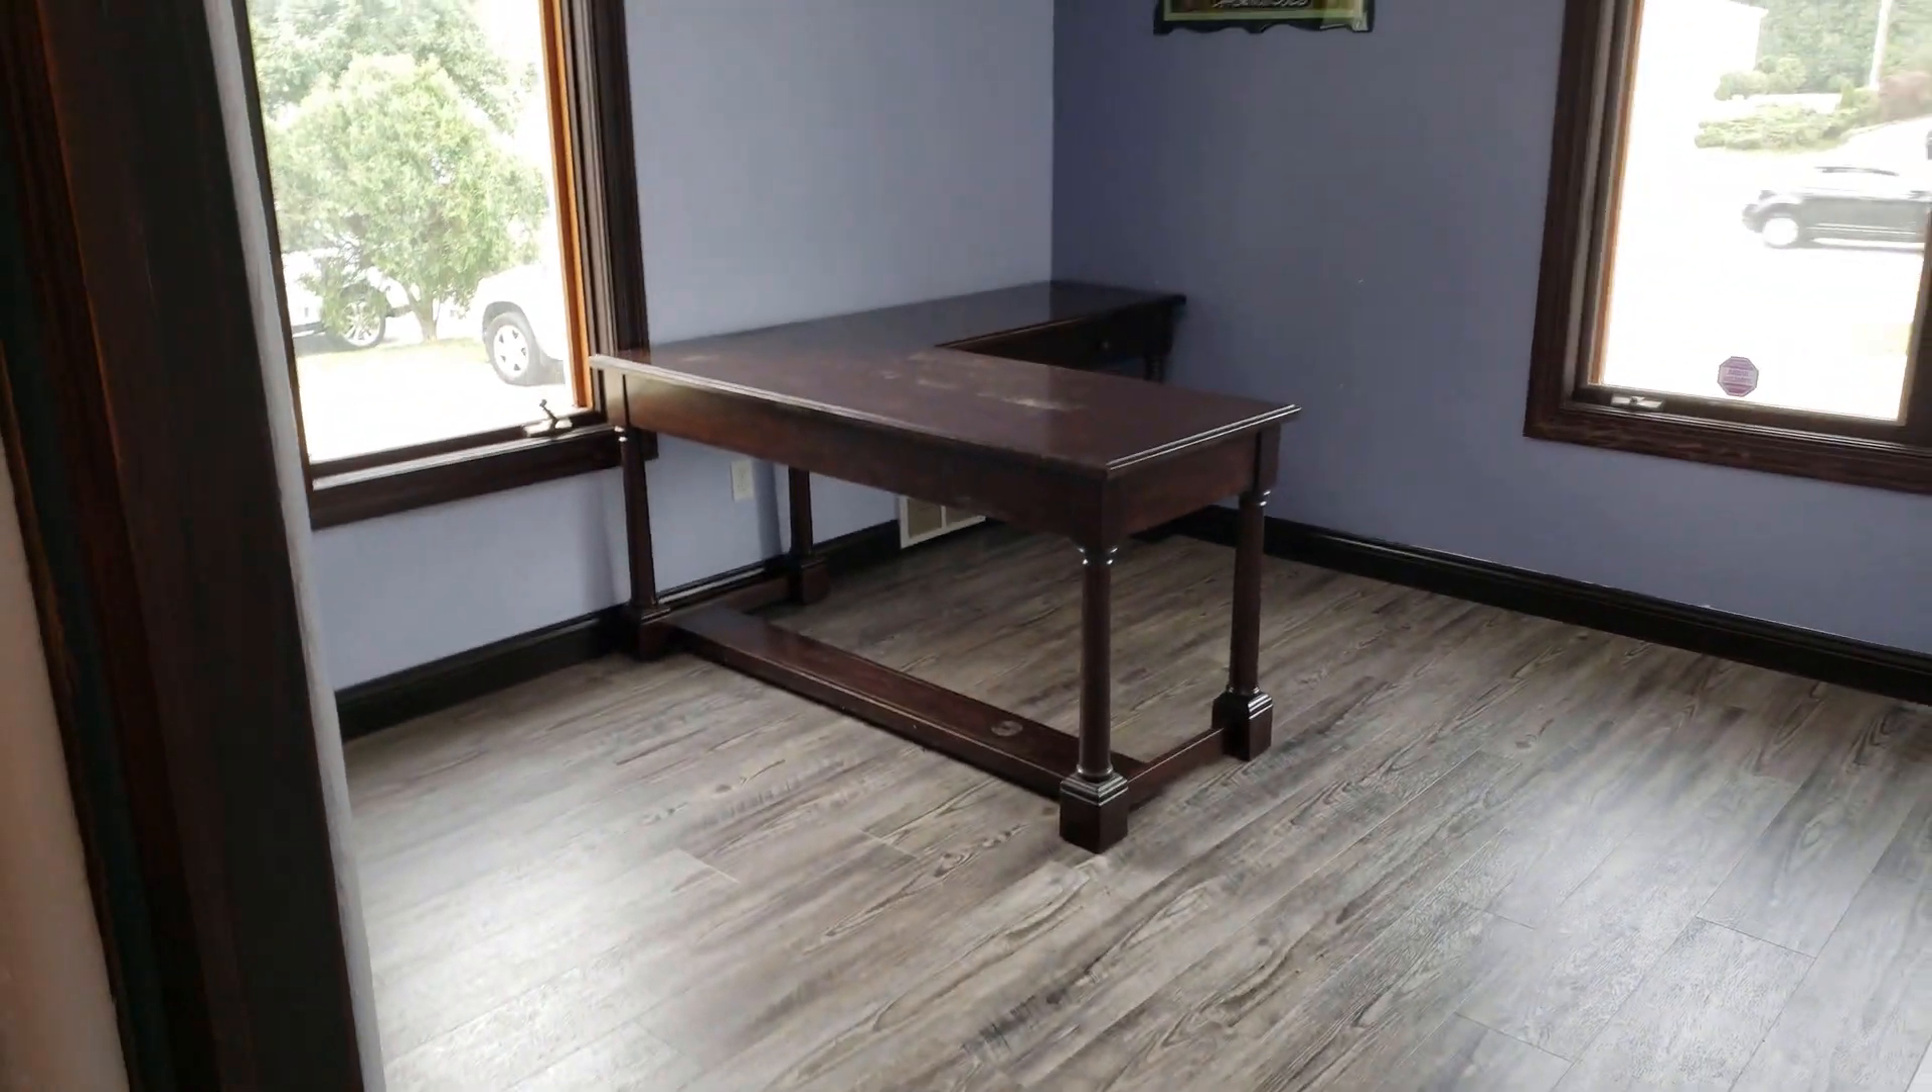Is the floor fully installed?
Yes.